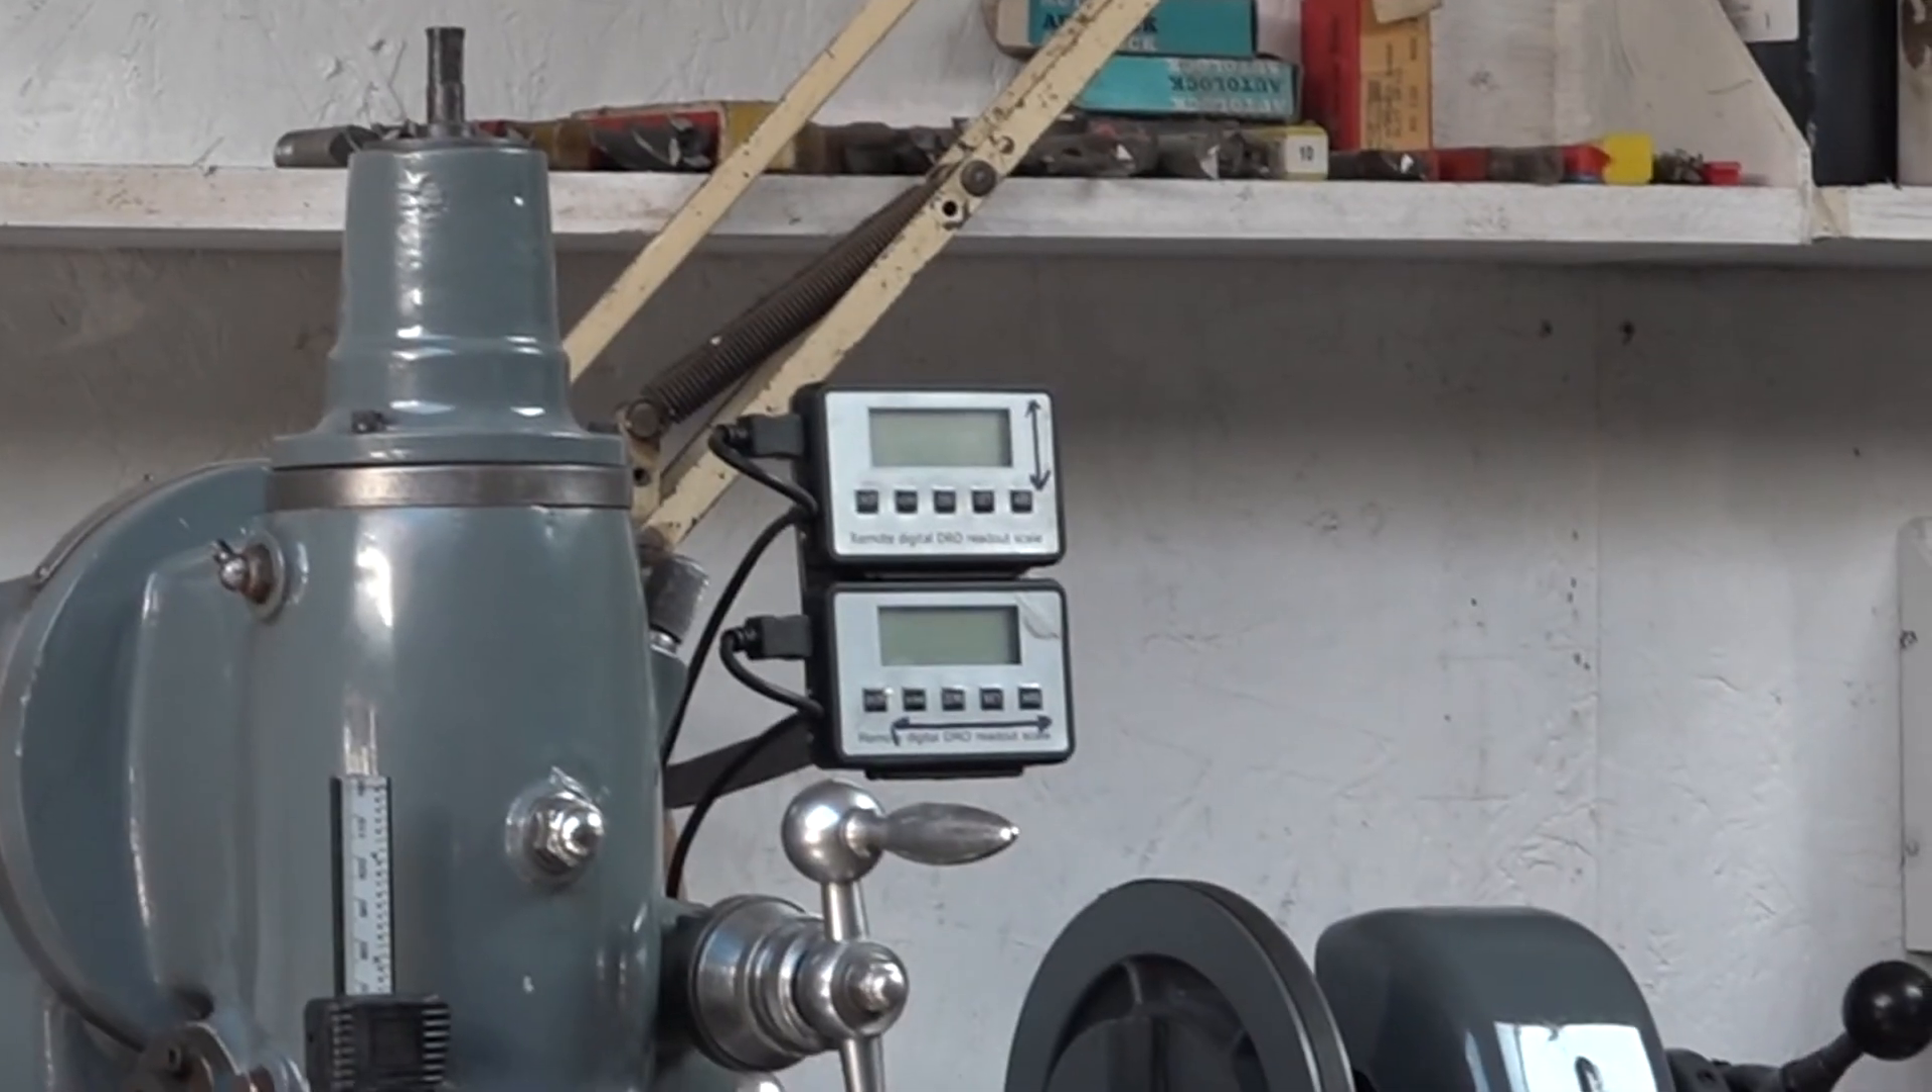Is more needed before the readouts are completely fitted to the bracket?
No.